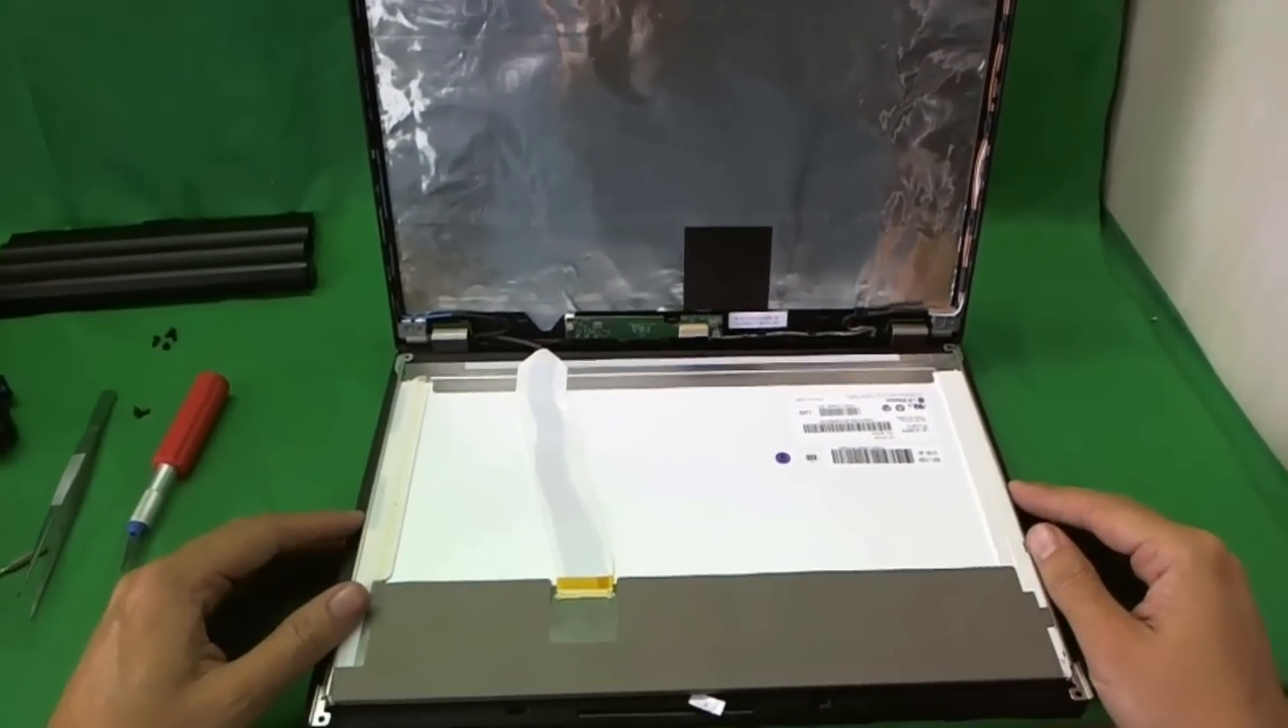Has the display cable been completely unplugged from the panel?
No.